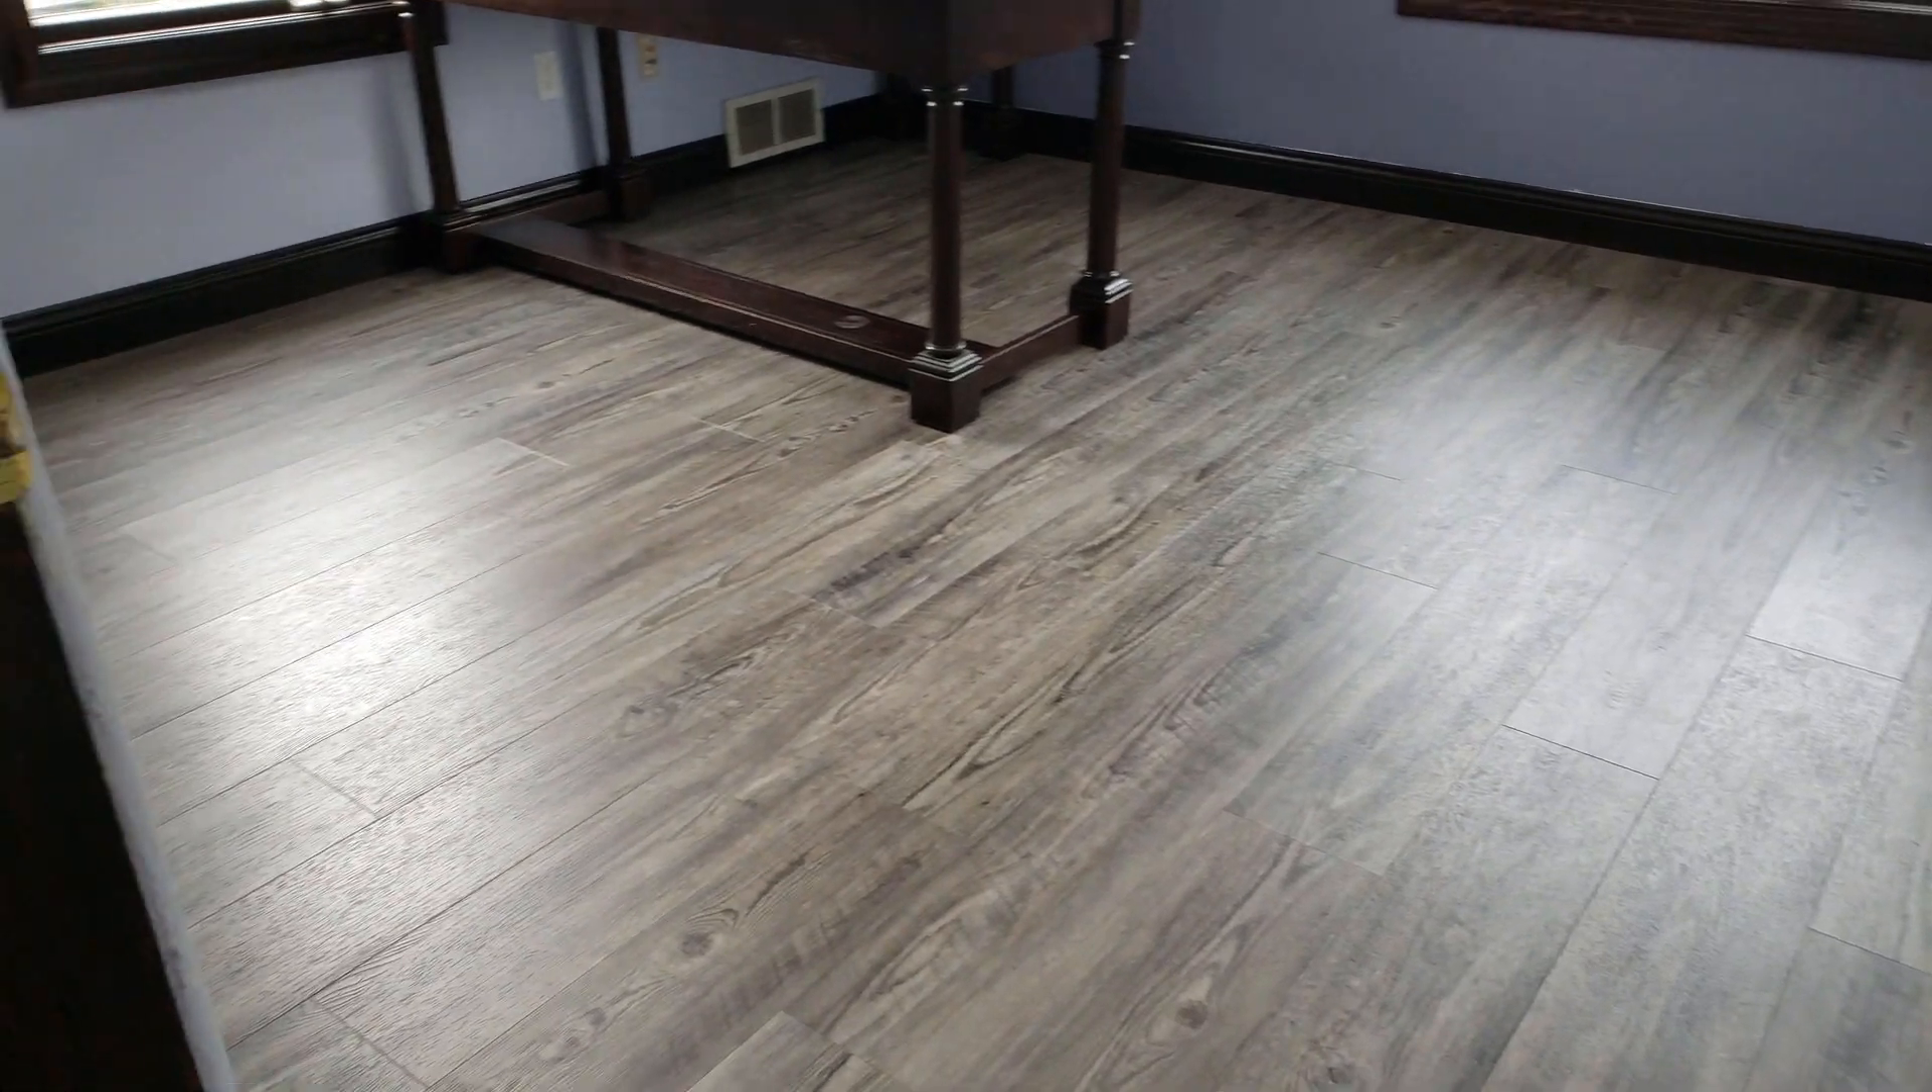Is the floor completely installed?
Yes.